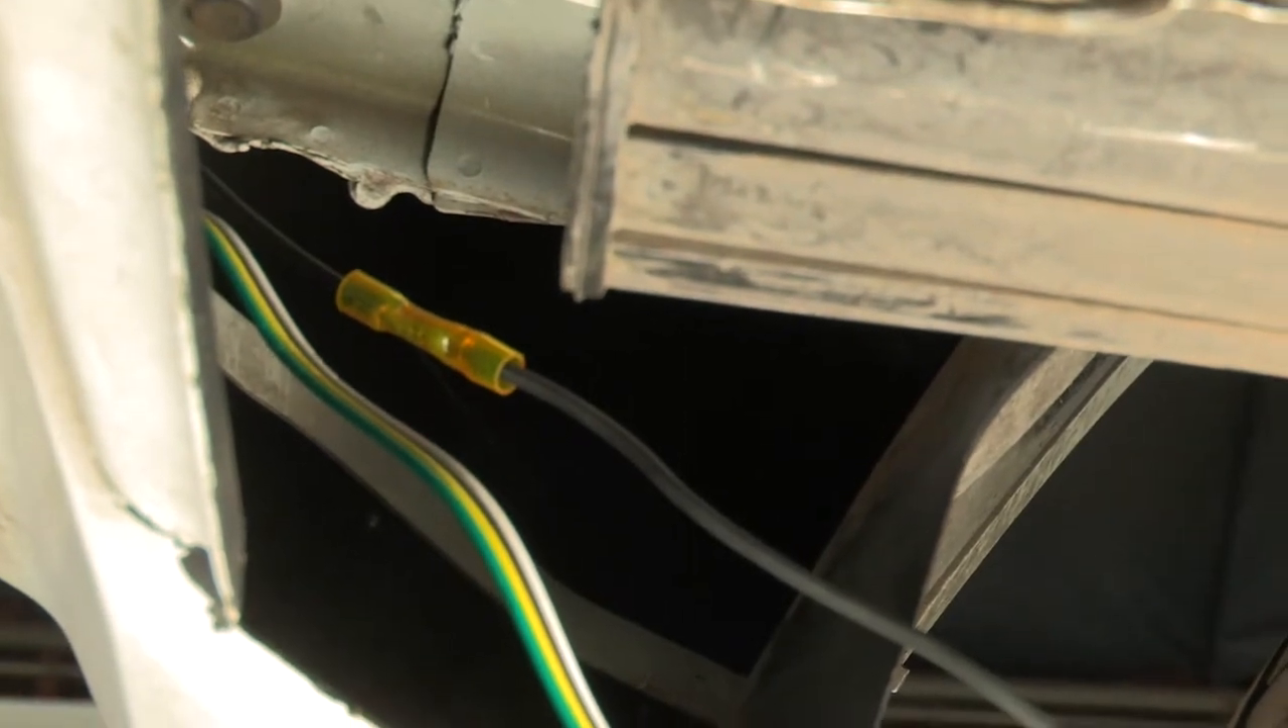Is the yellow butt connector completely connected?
Yes.